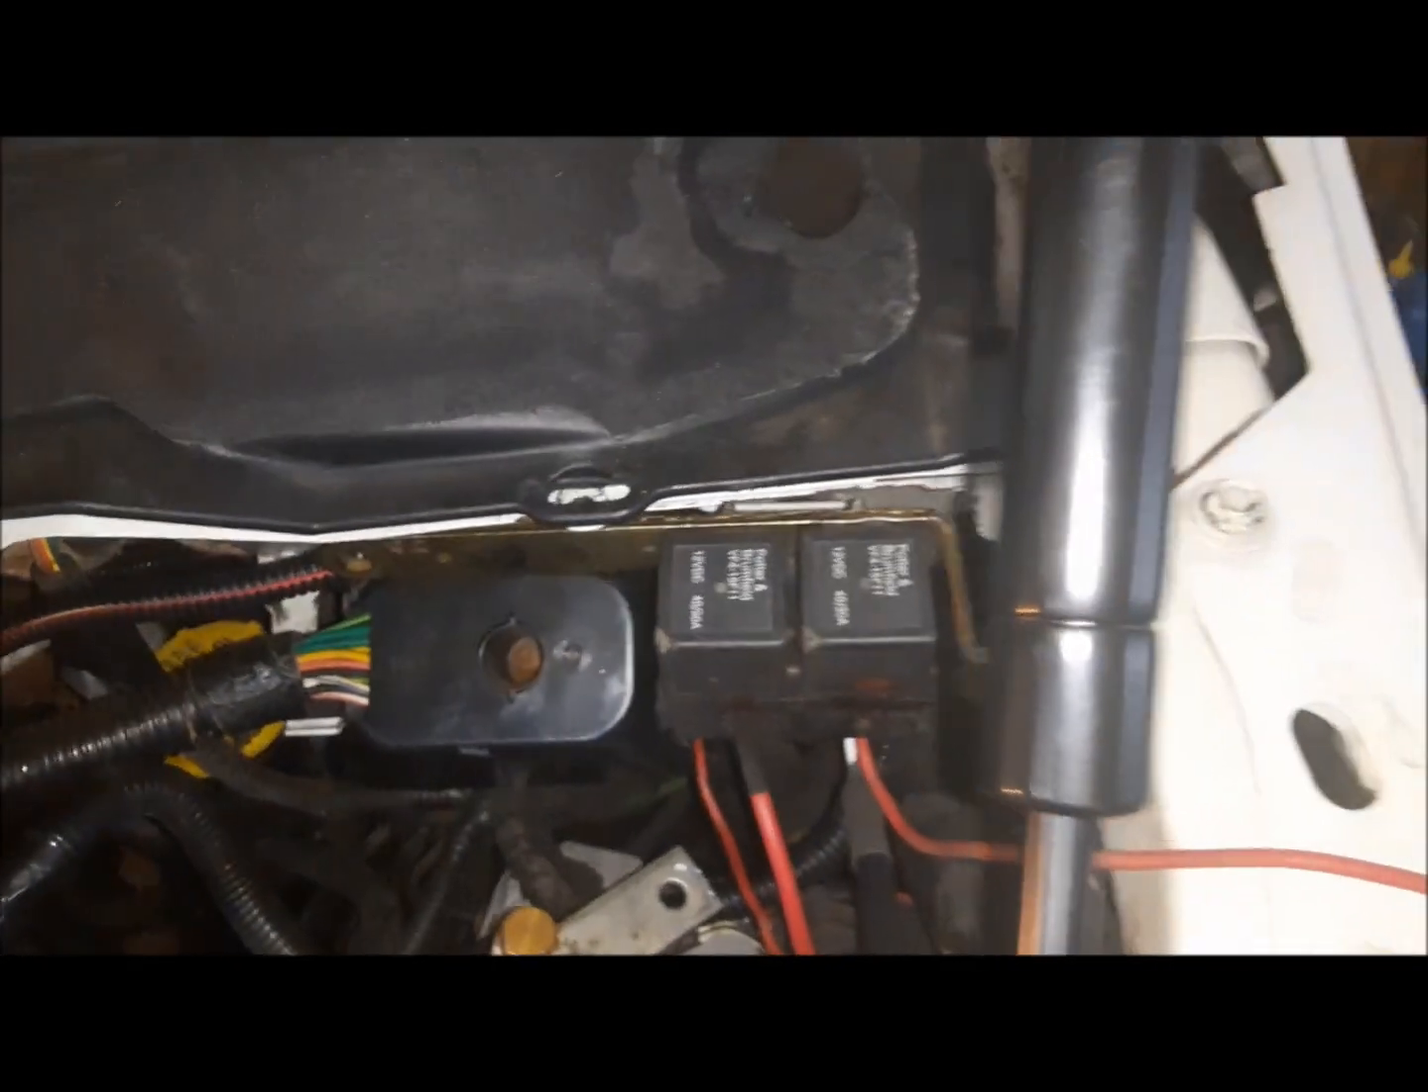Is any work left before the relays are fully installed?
No.